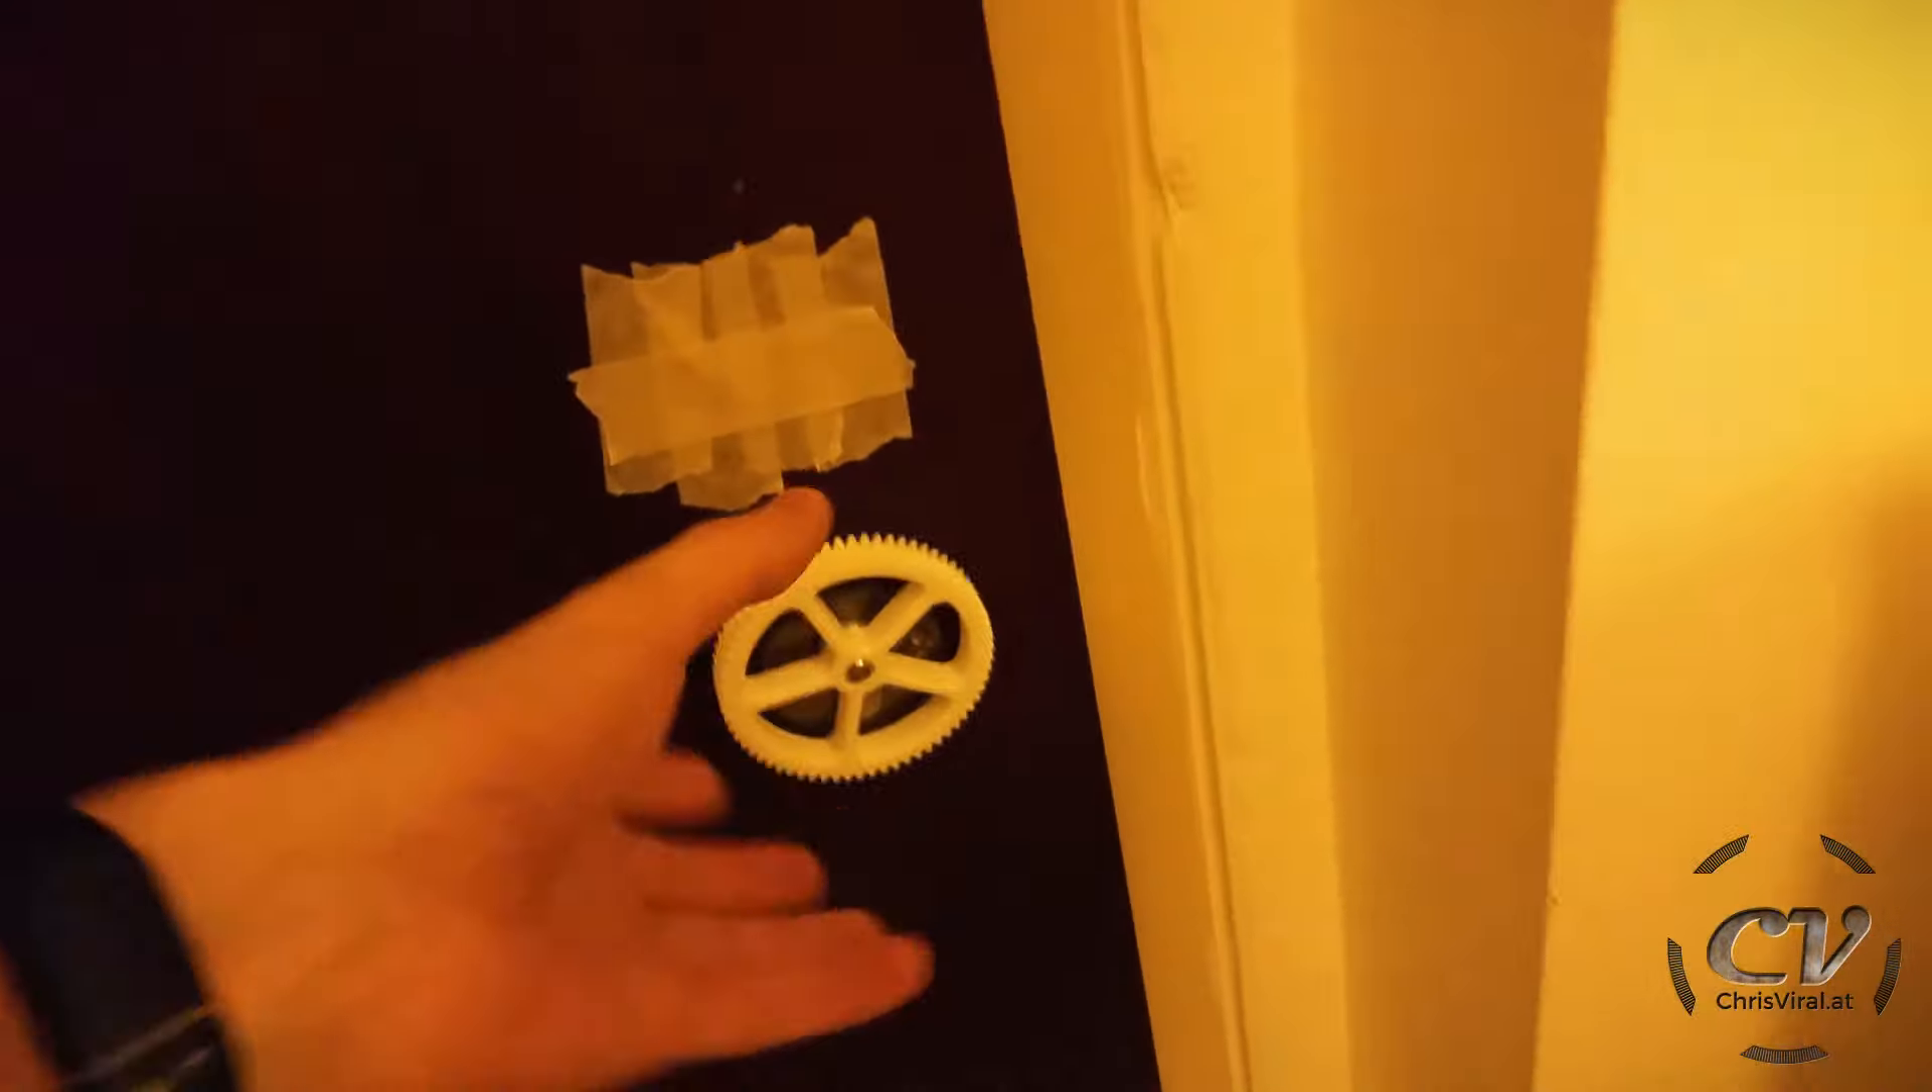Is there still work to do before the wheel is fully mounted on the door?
No.